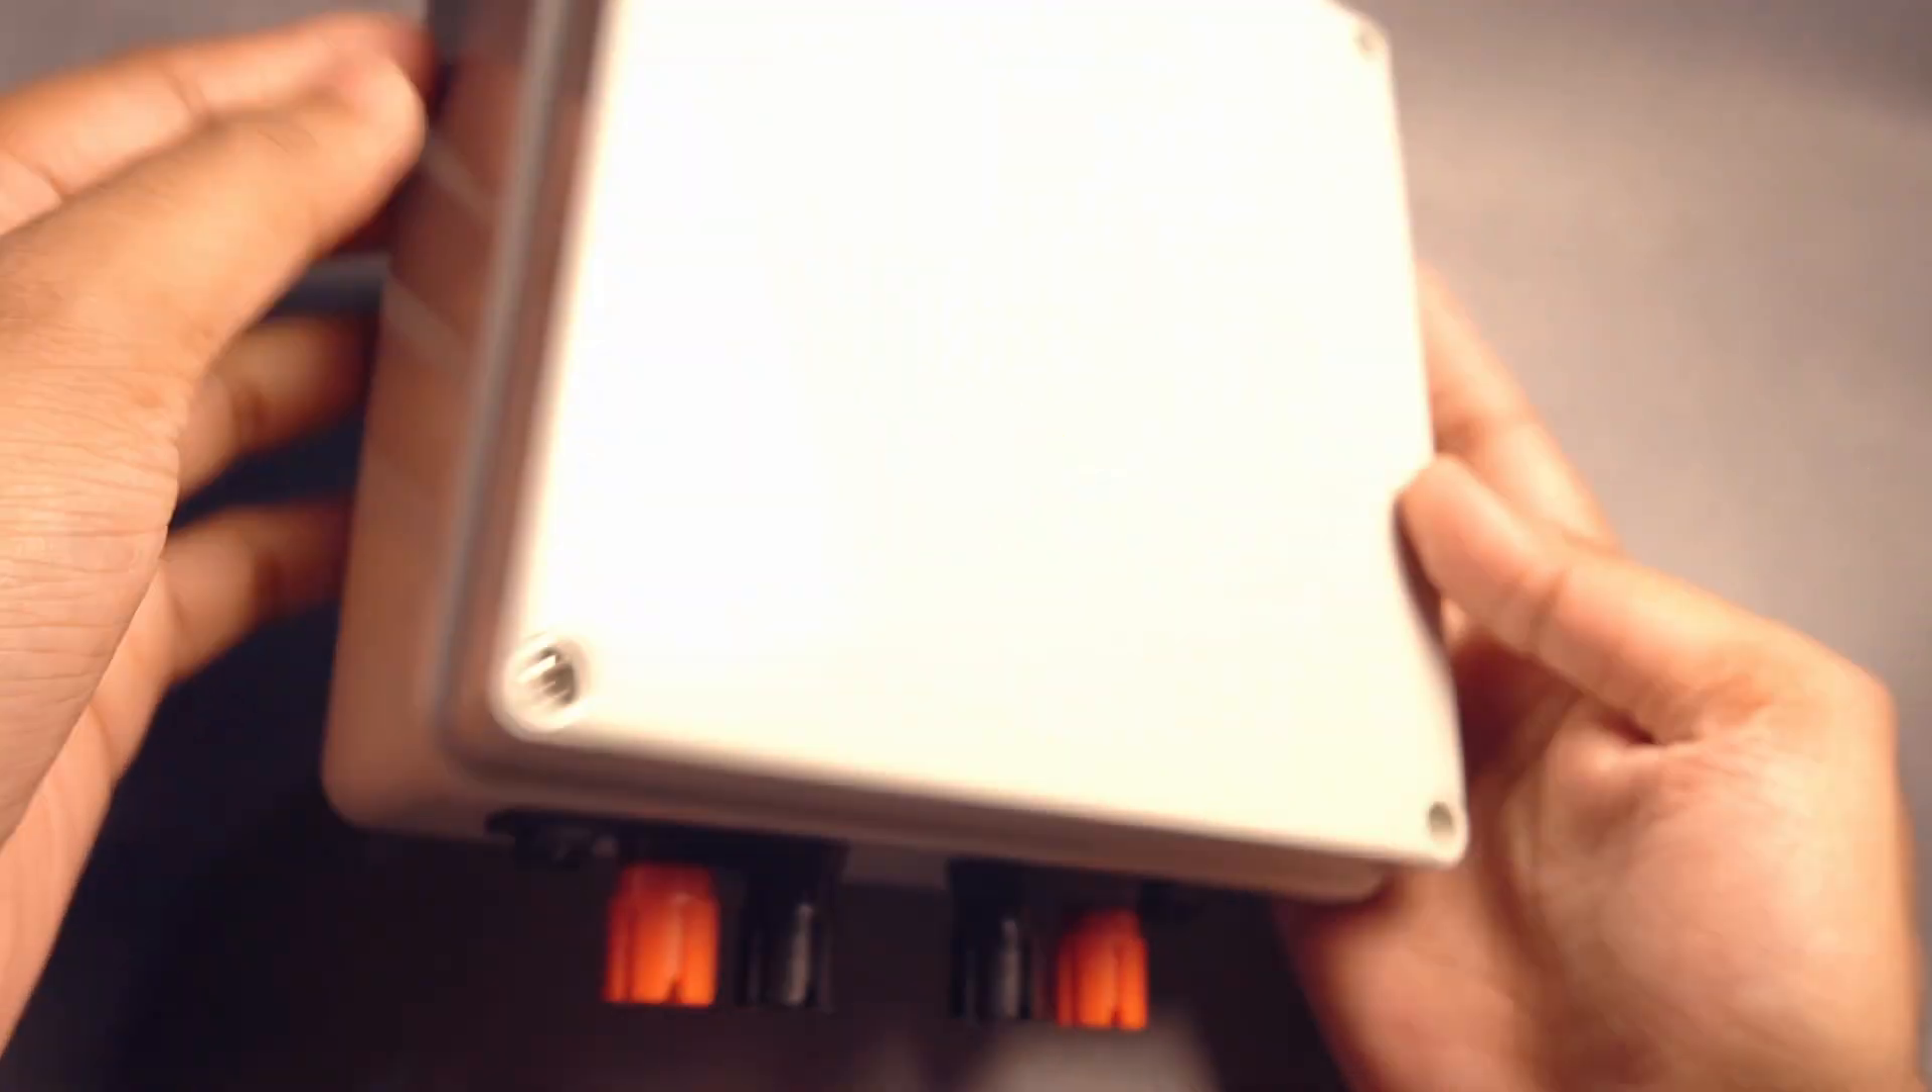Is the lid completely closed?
Yes.